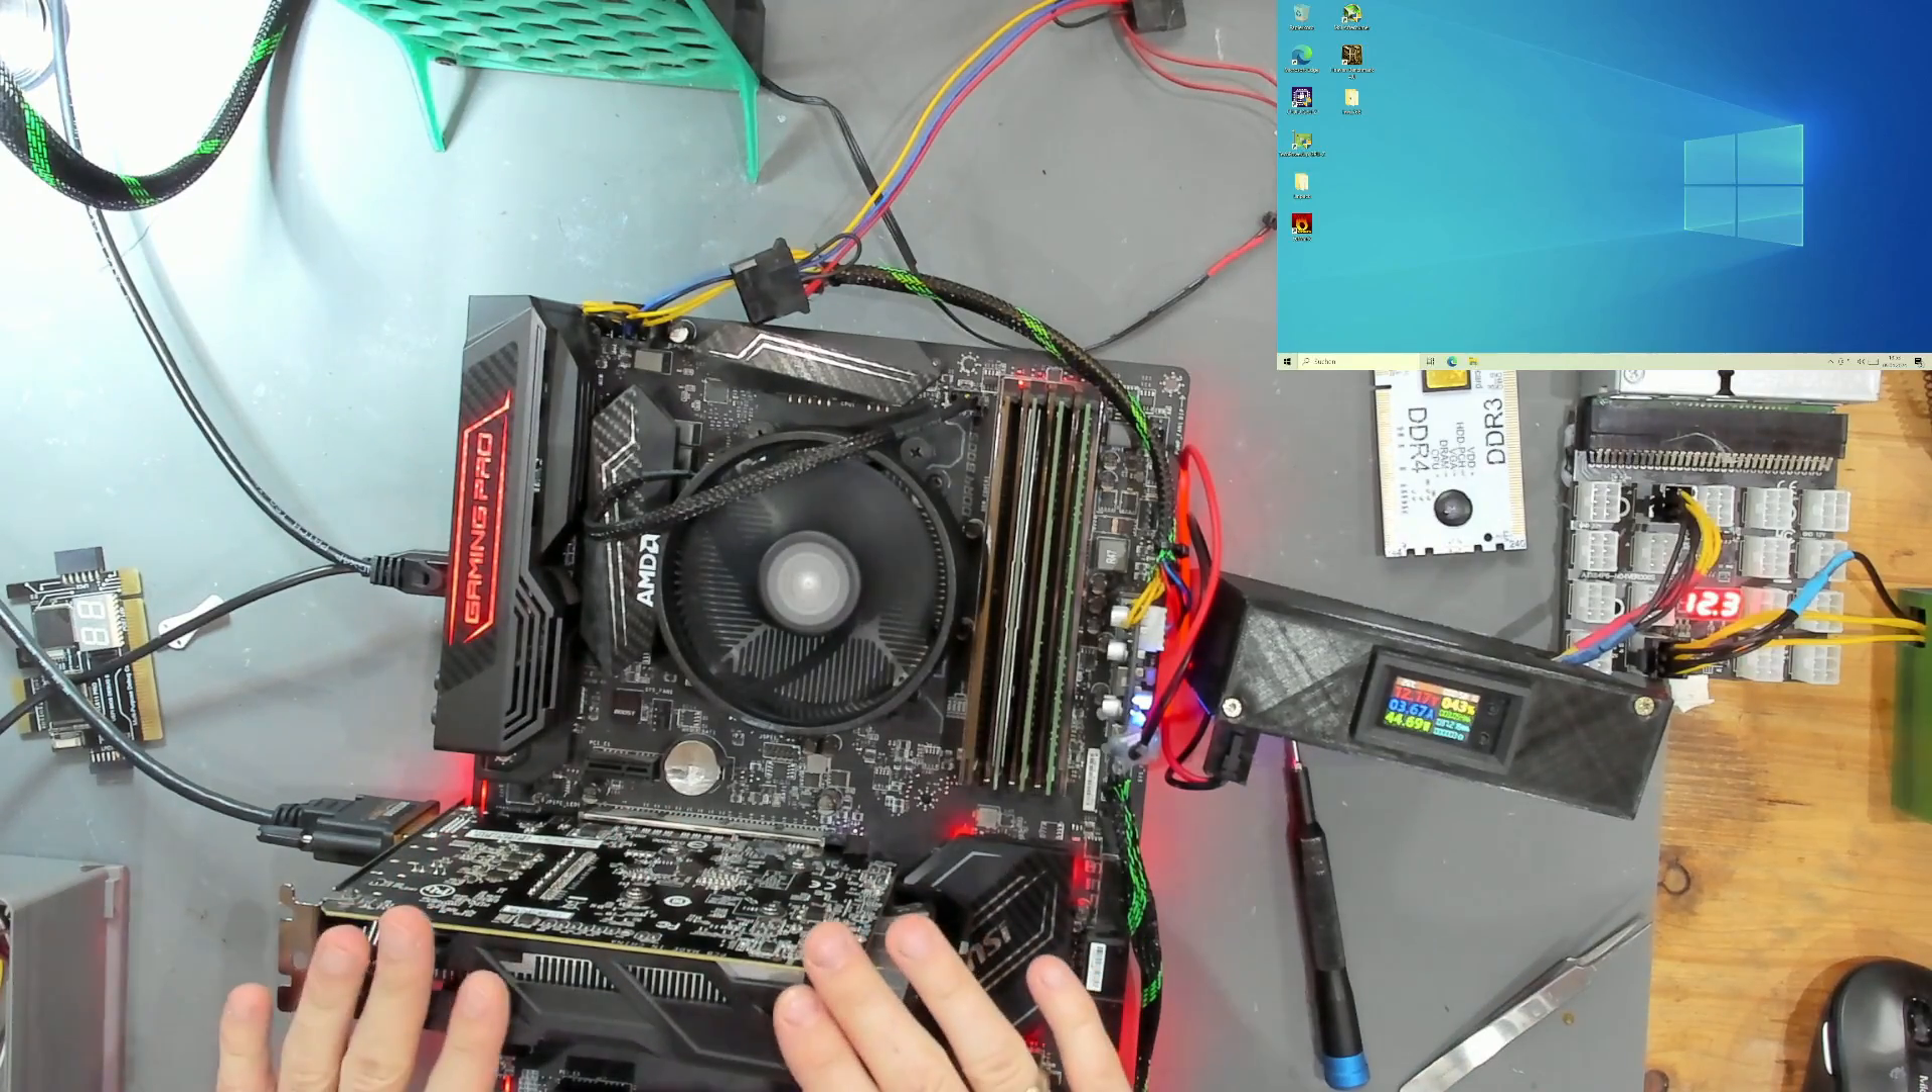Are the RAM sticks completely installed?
Yes.